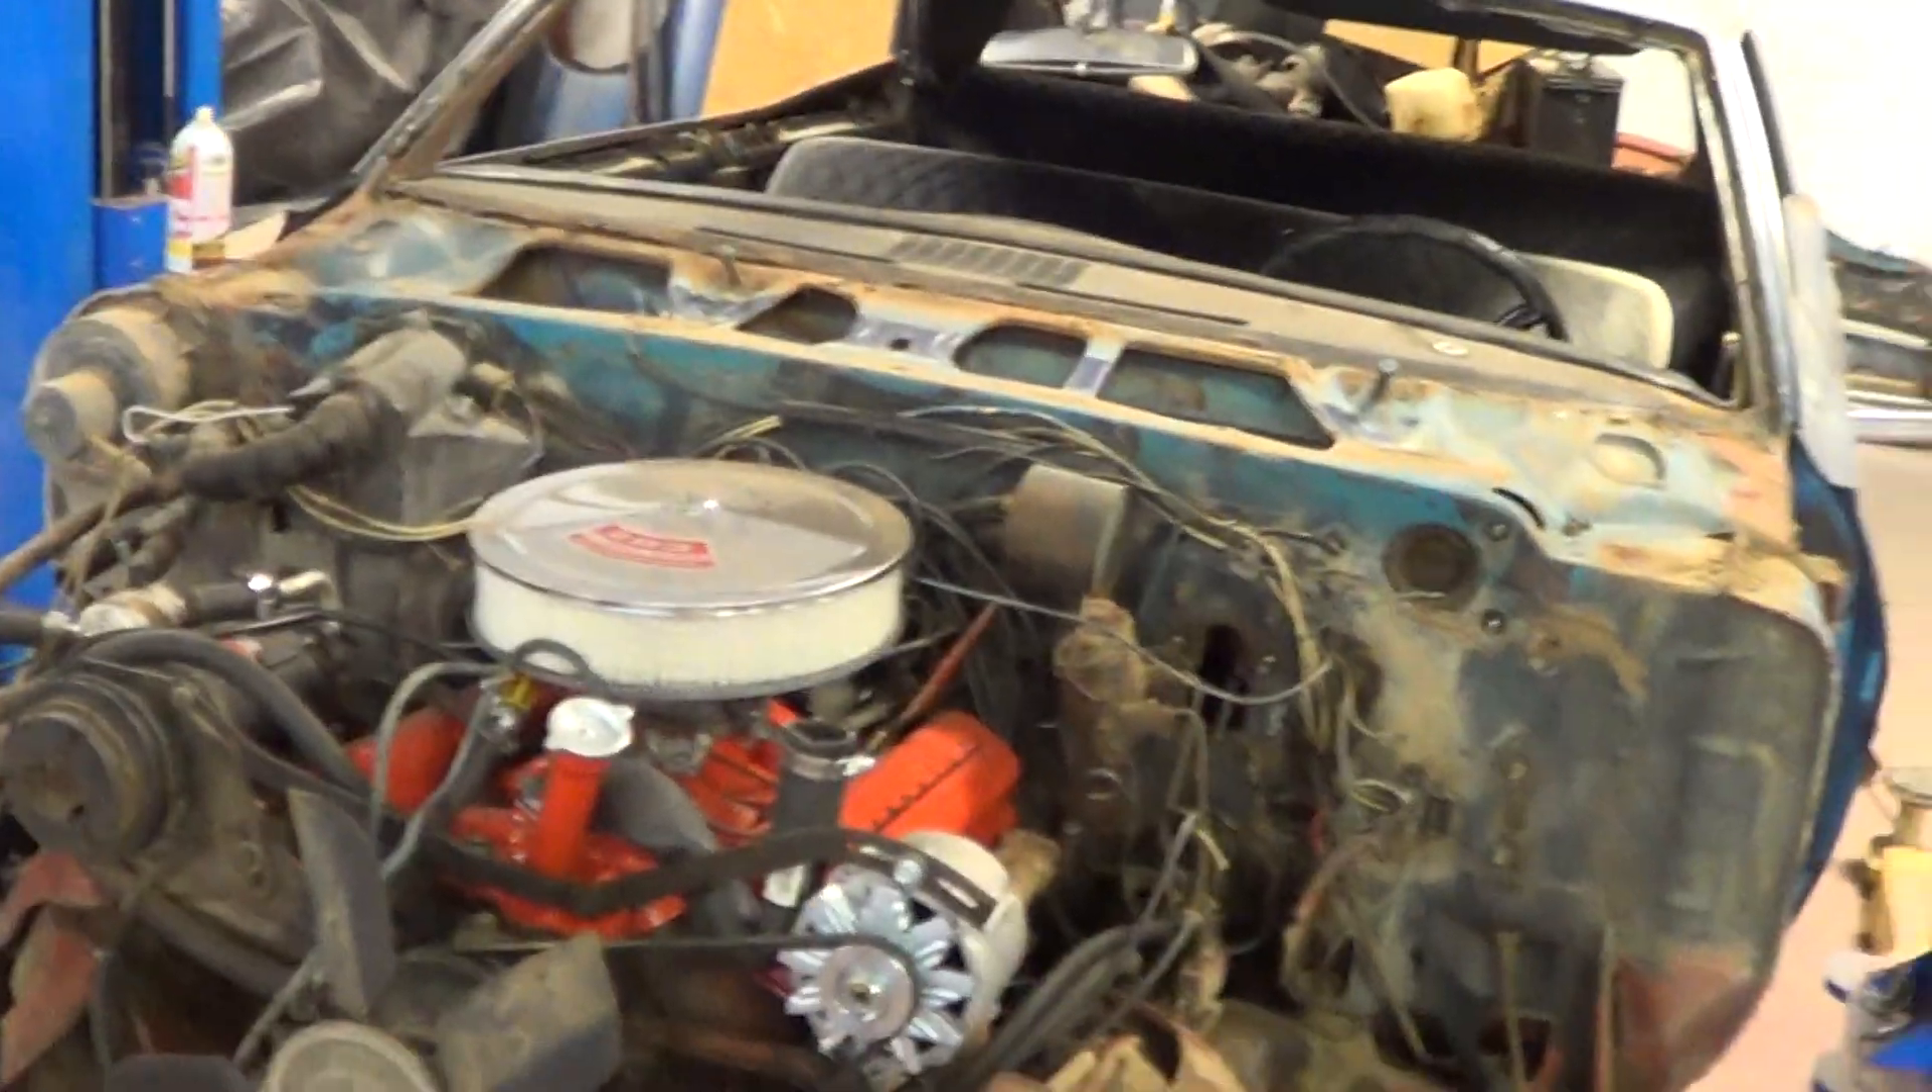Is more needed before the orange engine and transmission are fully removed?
Yes.